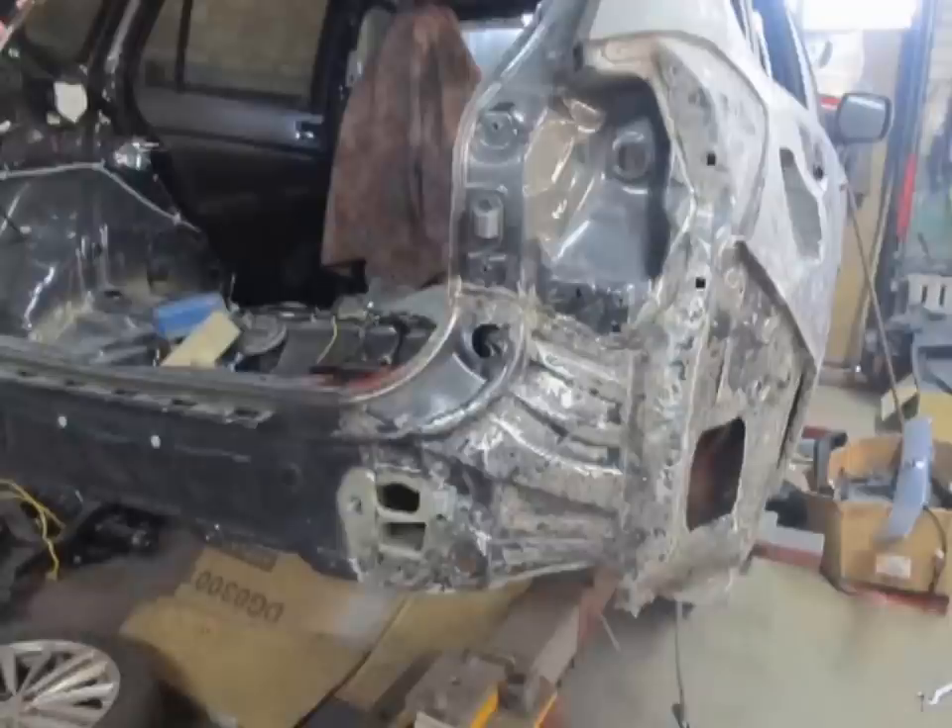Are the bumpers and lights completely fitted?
No.